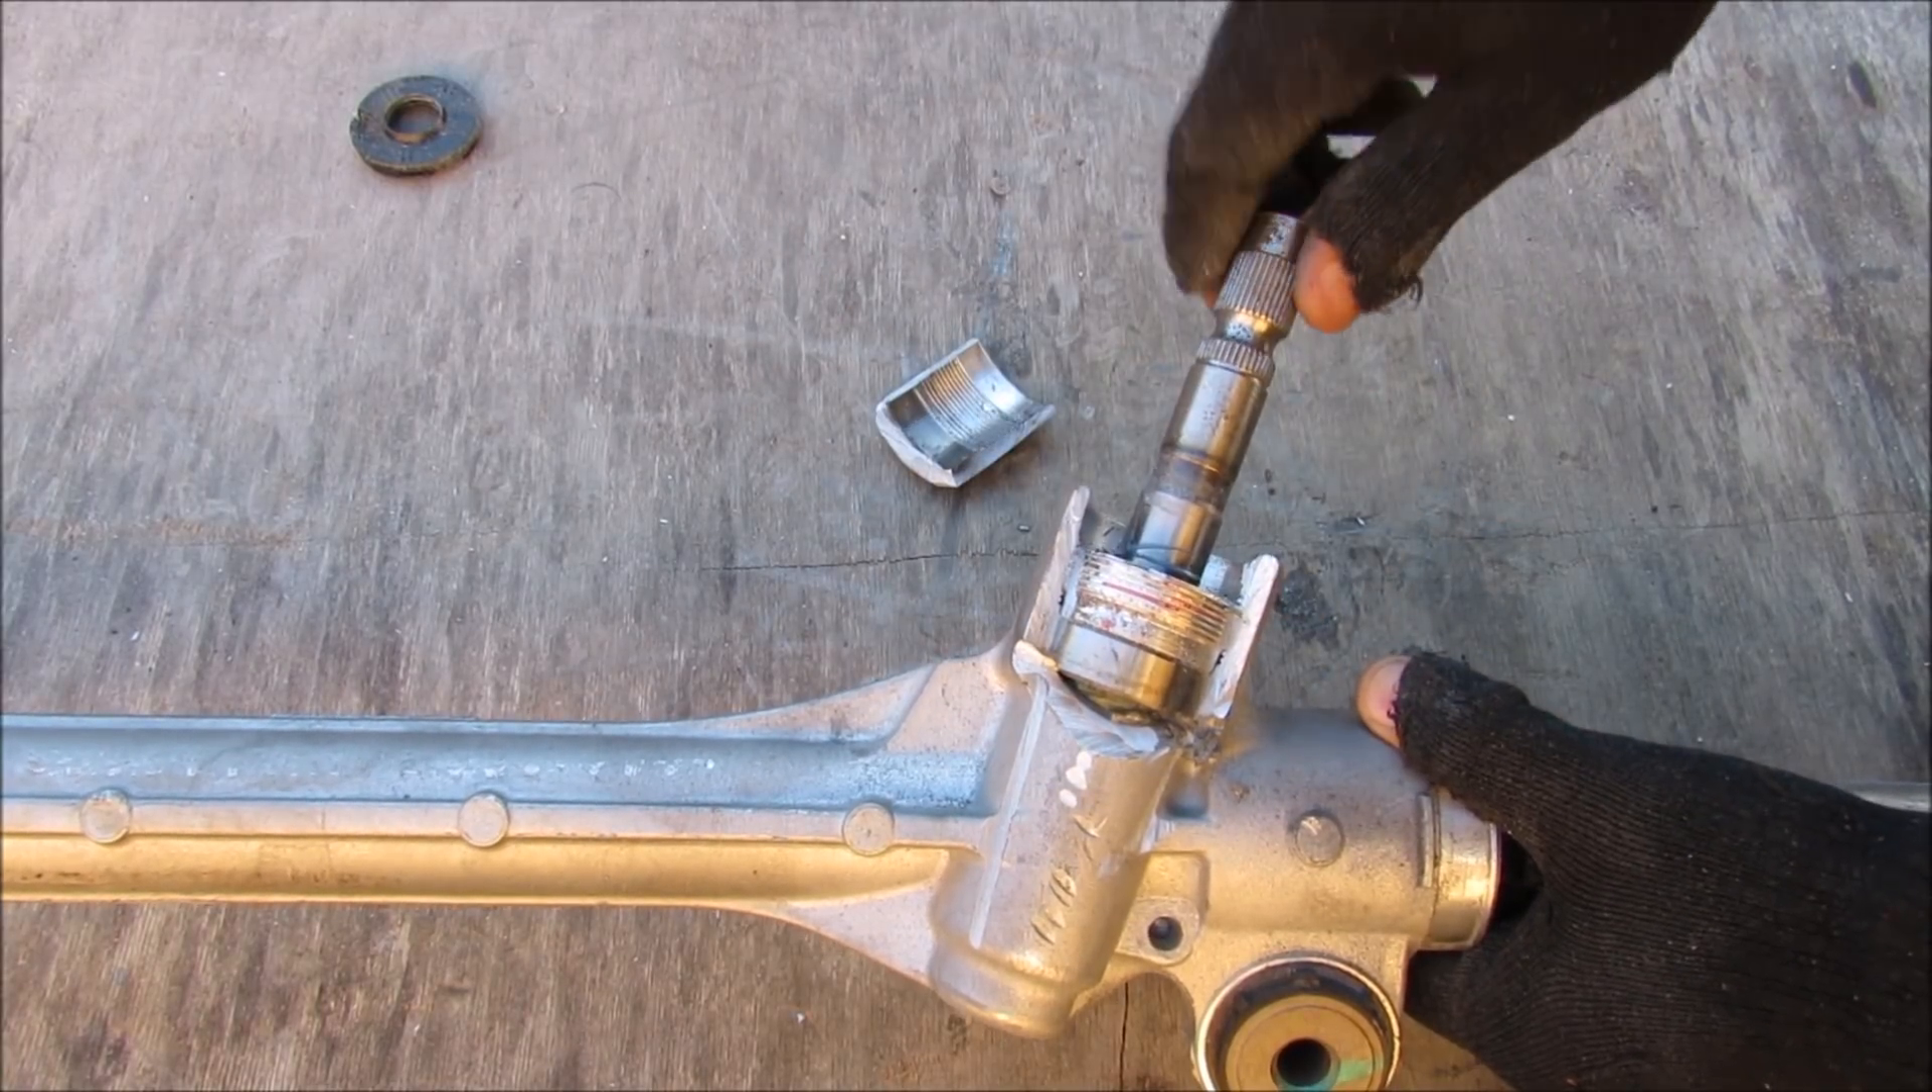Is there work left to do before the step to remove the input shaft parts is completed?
Yes.